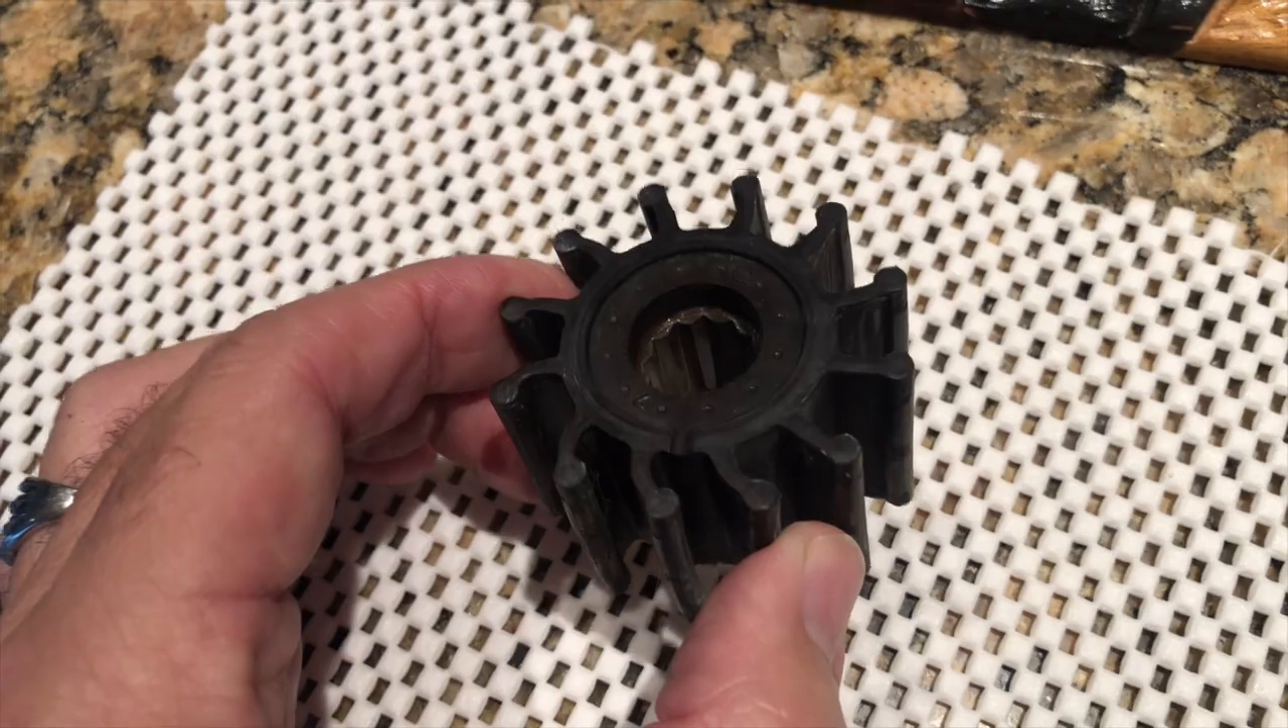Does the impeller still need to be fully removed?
No.